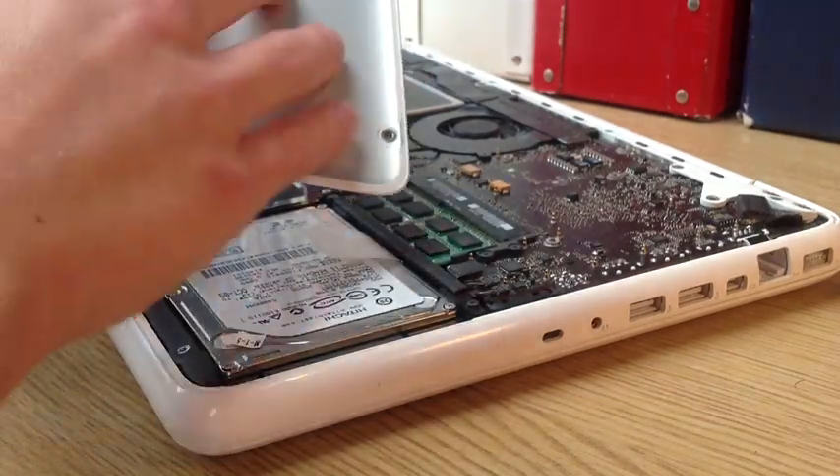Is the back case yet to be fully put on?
Yes.